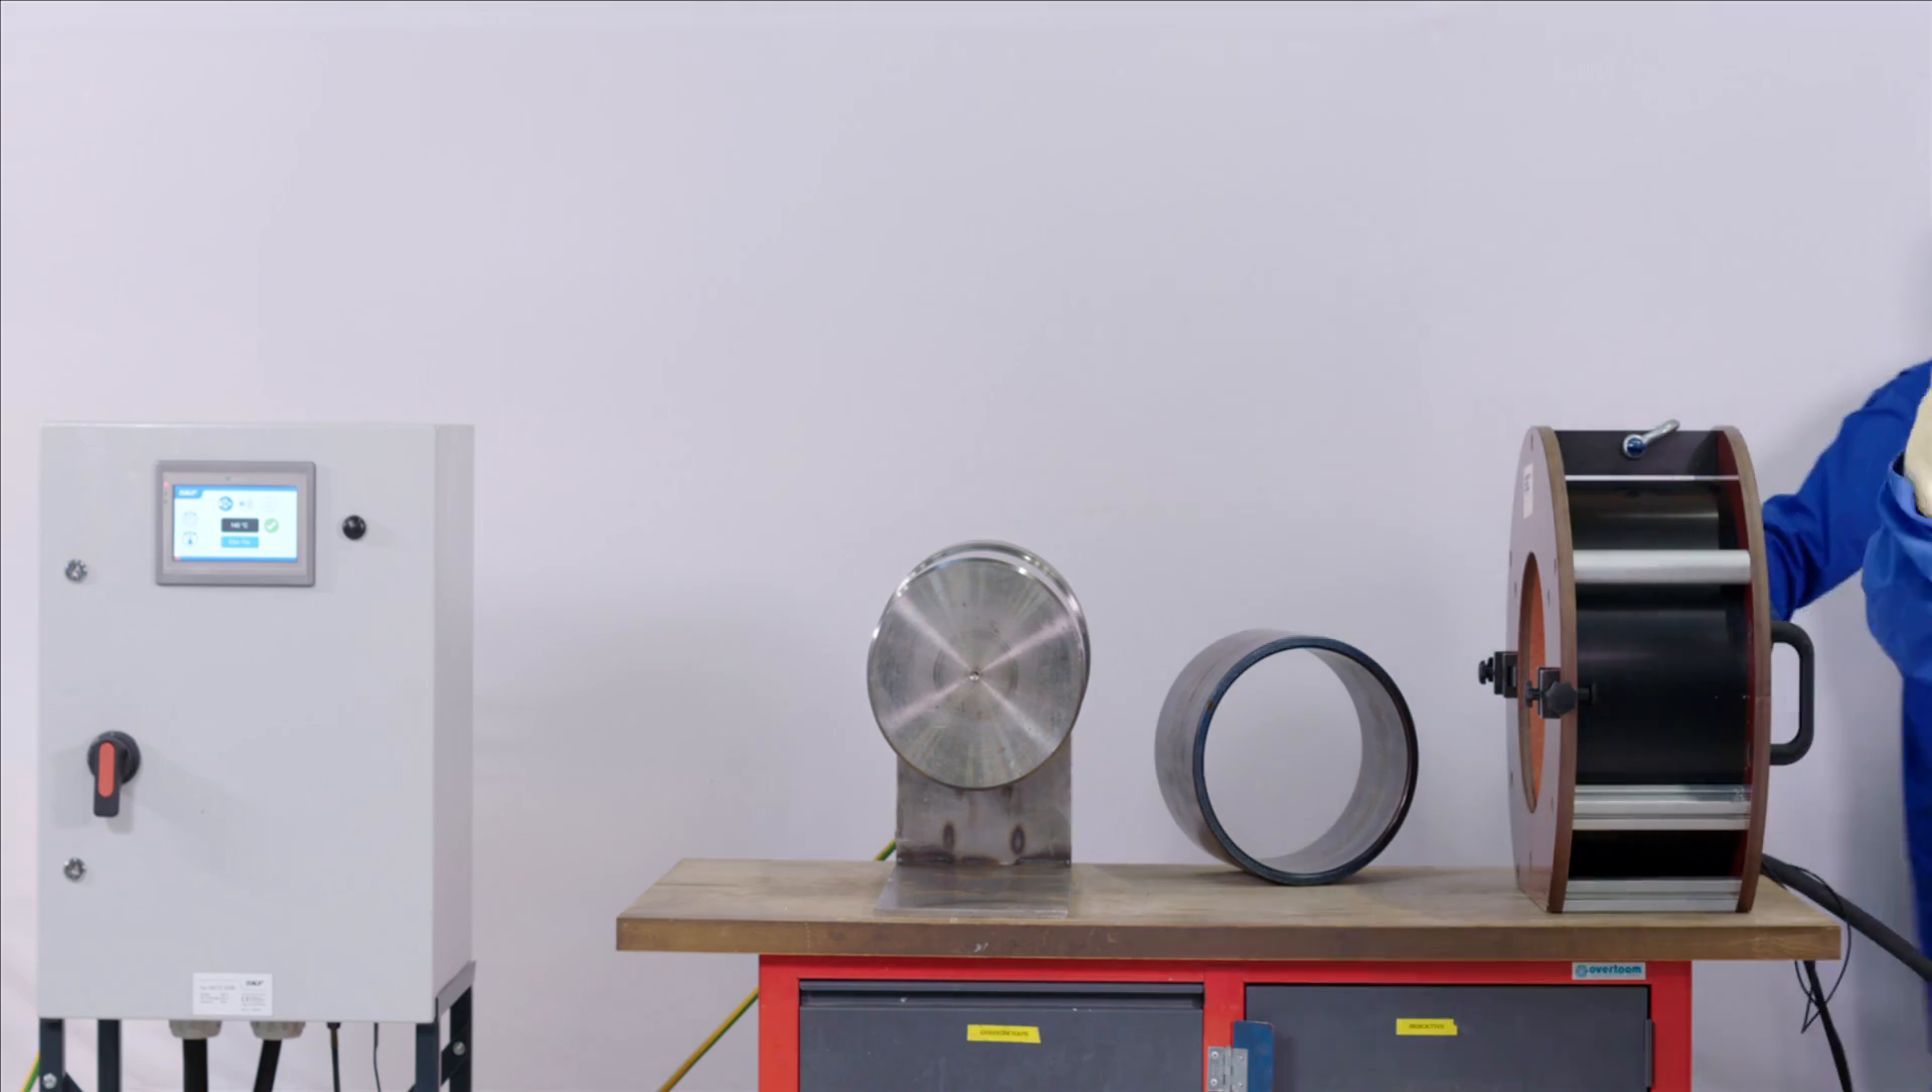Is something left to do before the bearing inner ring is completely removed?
No.